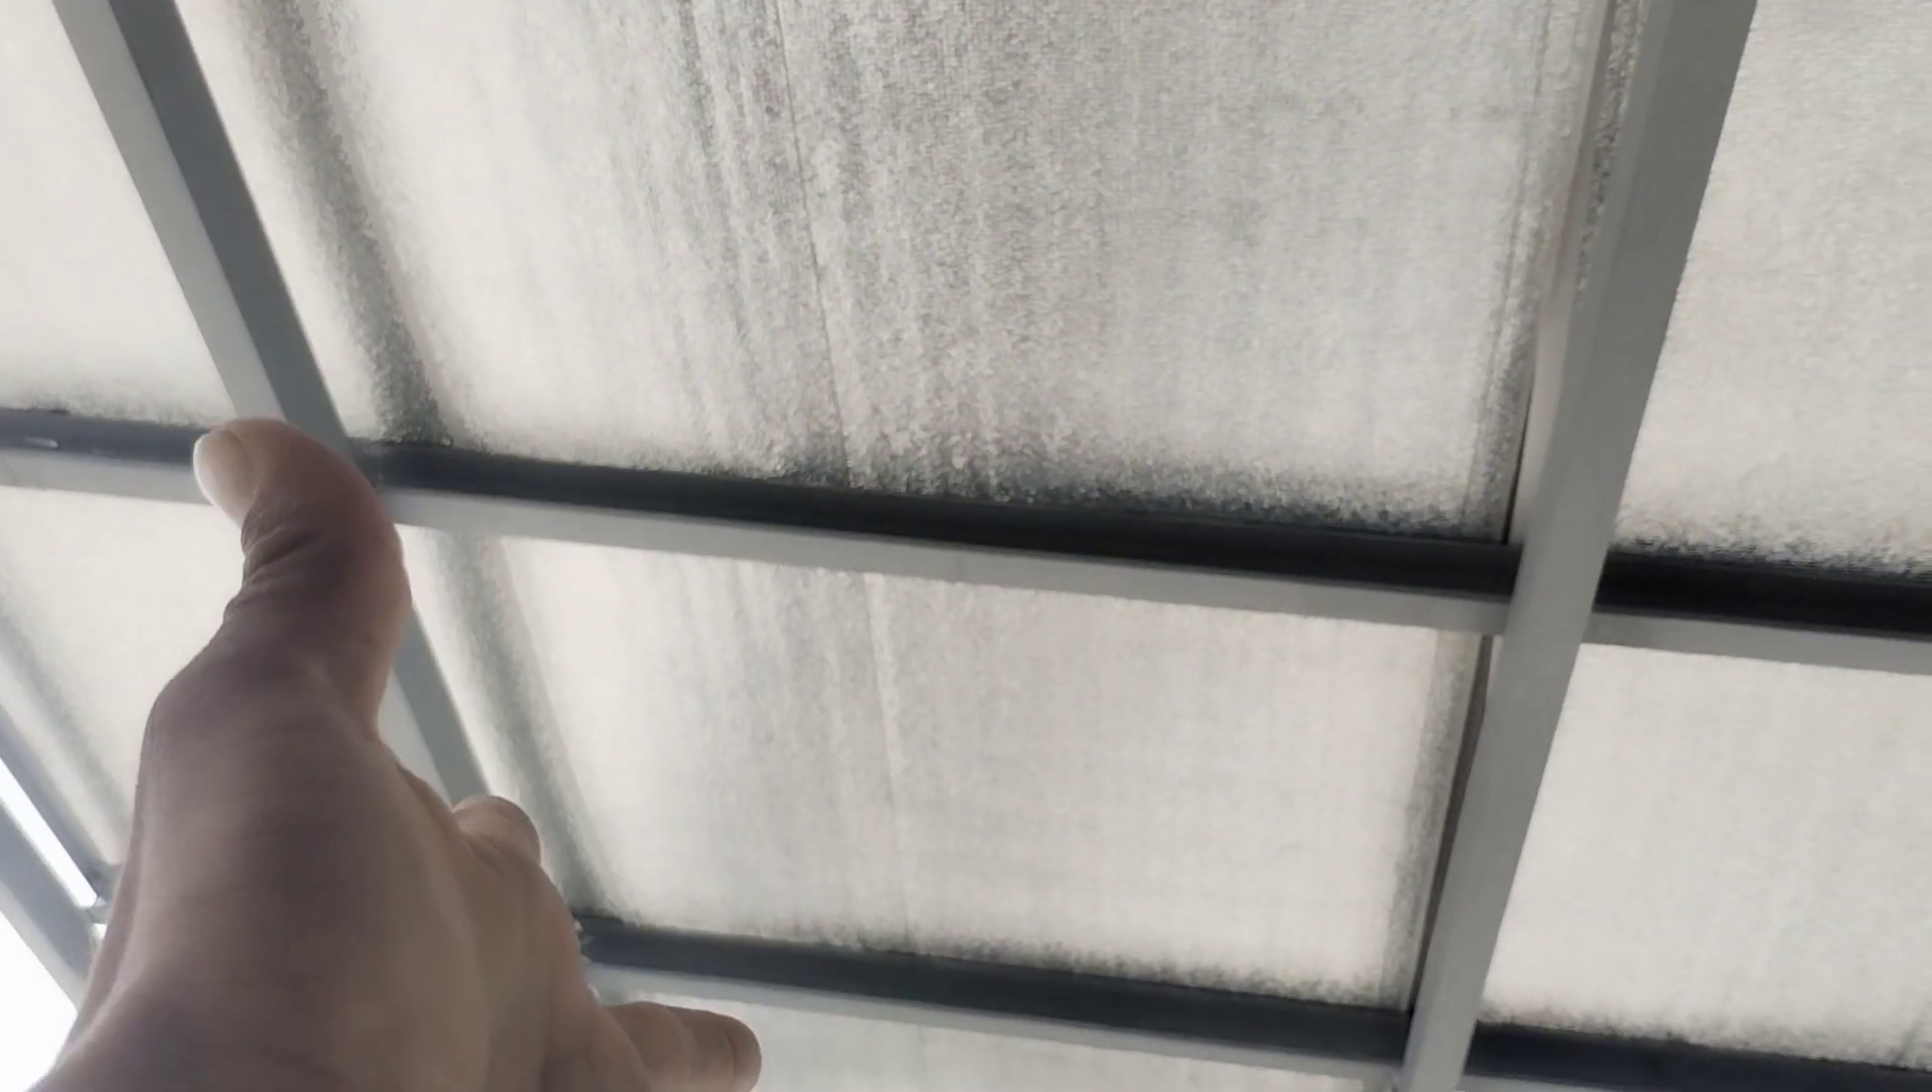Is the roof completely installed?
Yes.